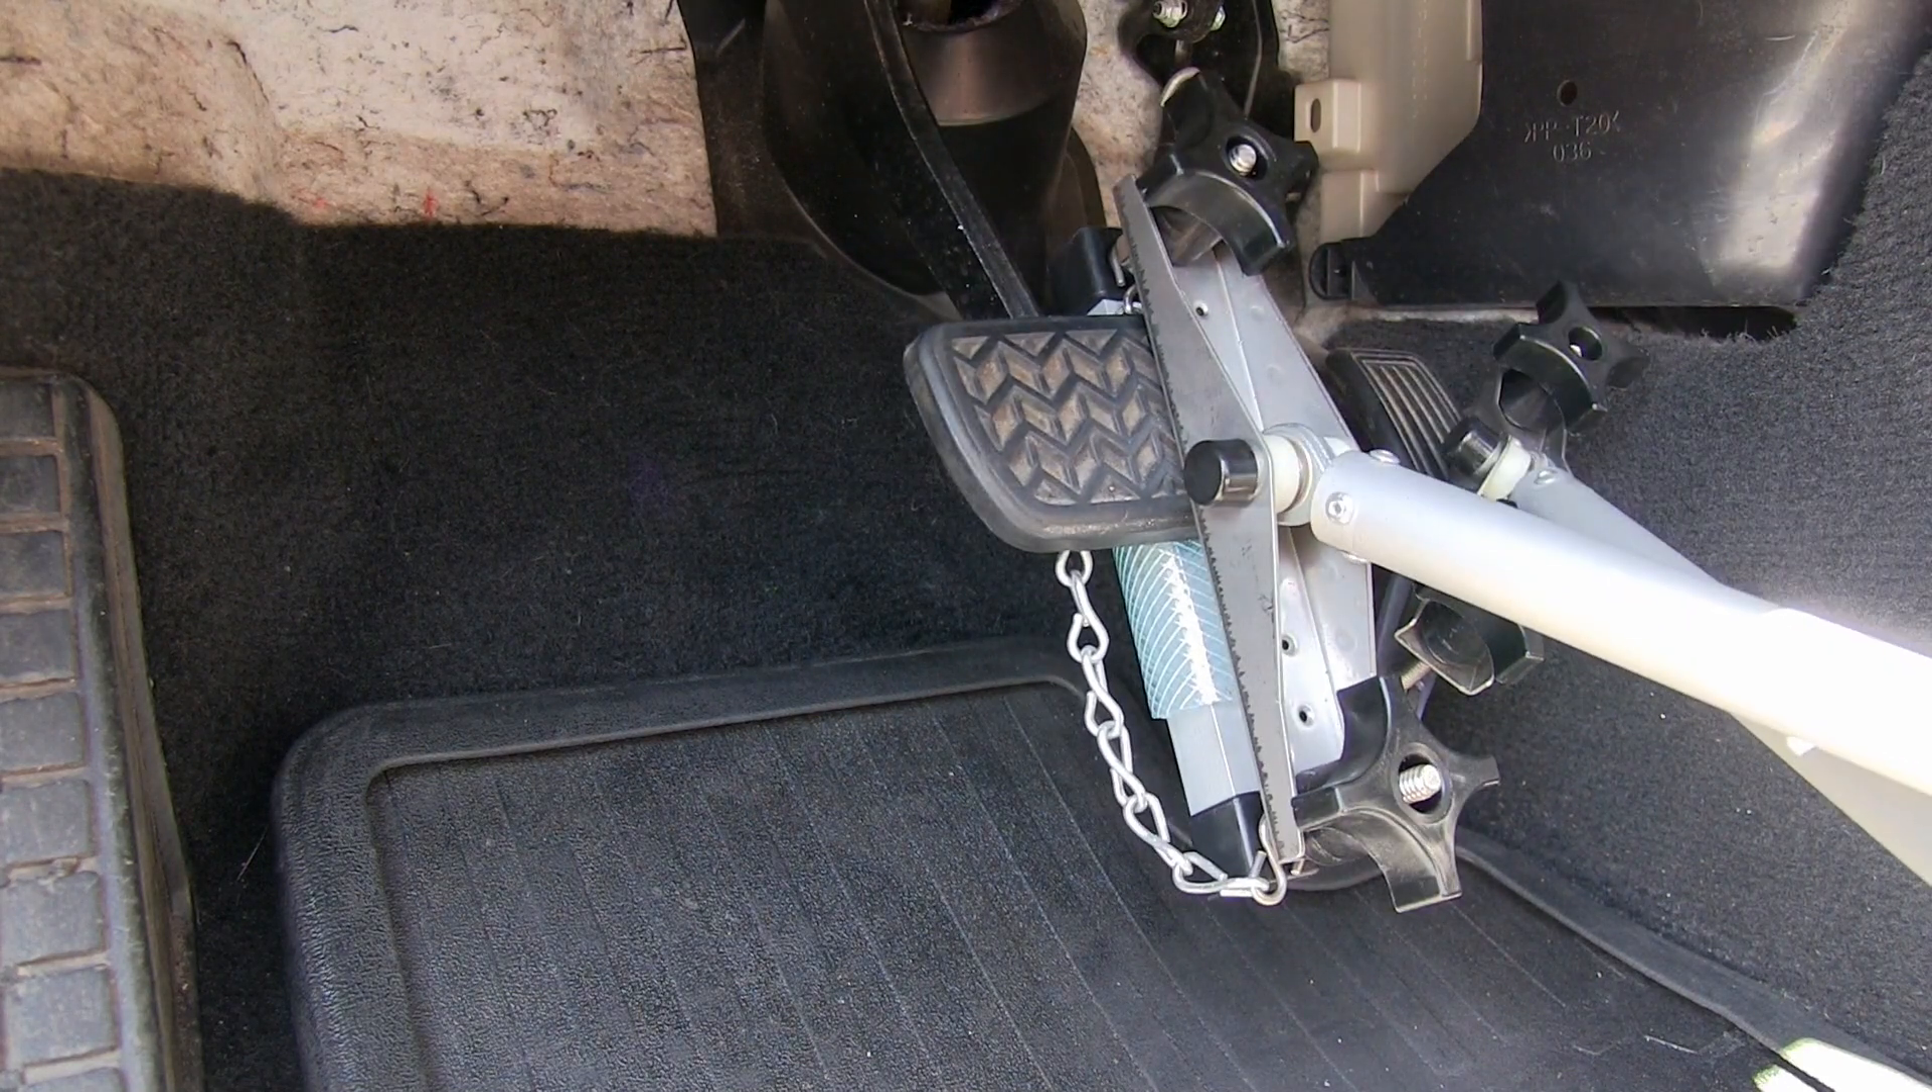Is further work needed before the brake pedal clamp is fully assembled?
No.